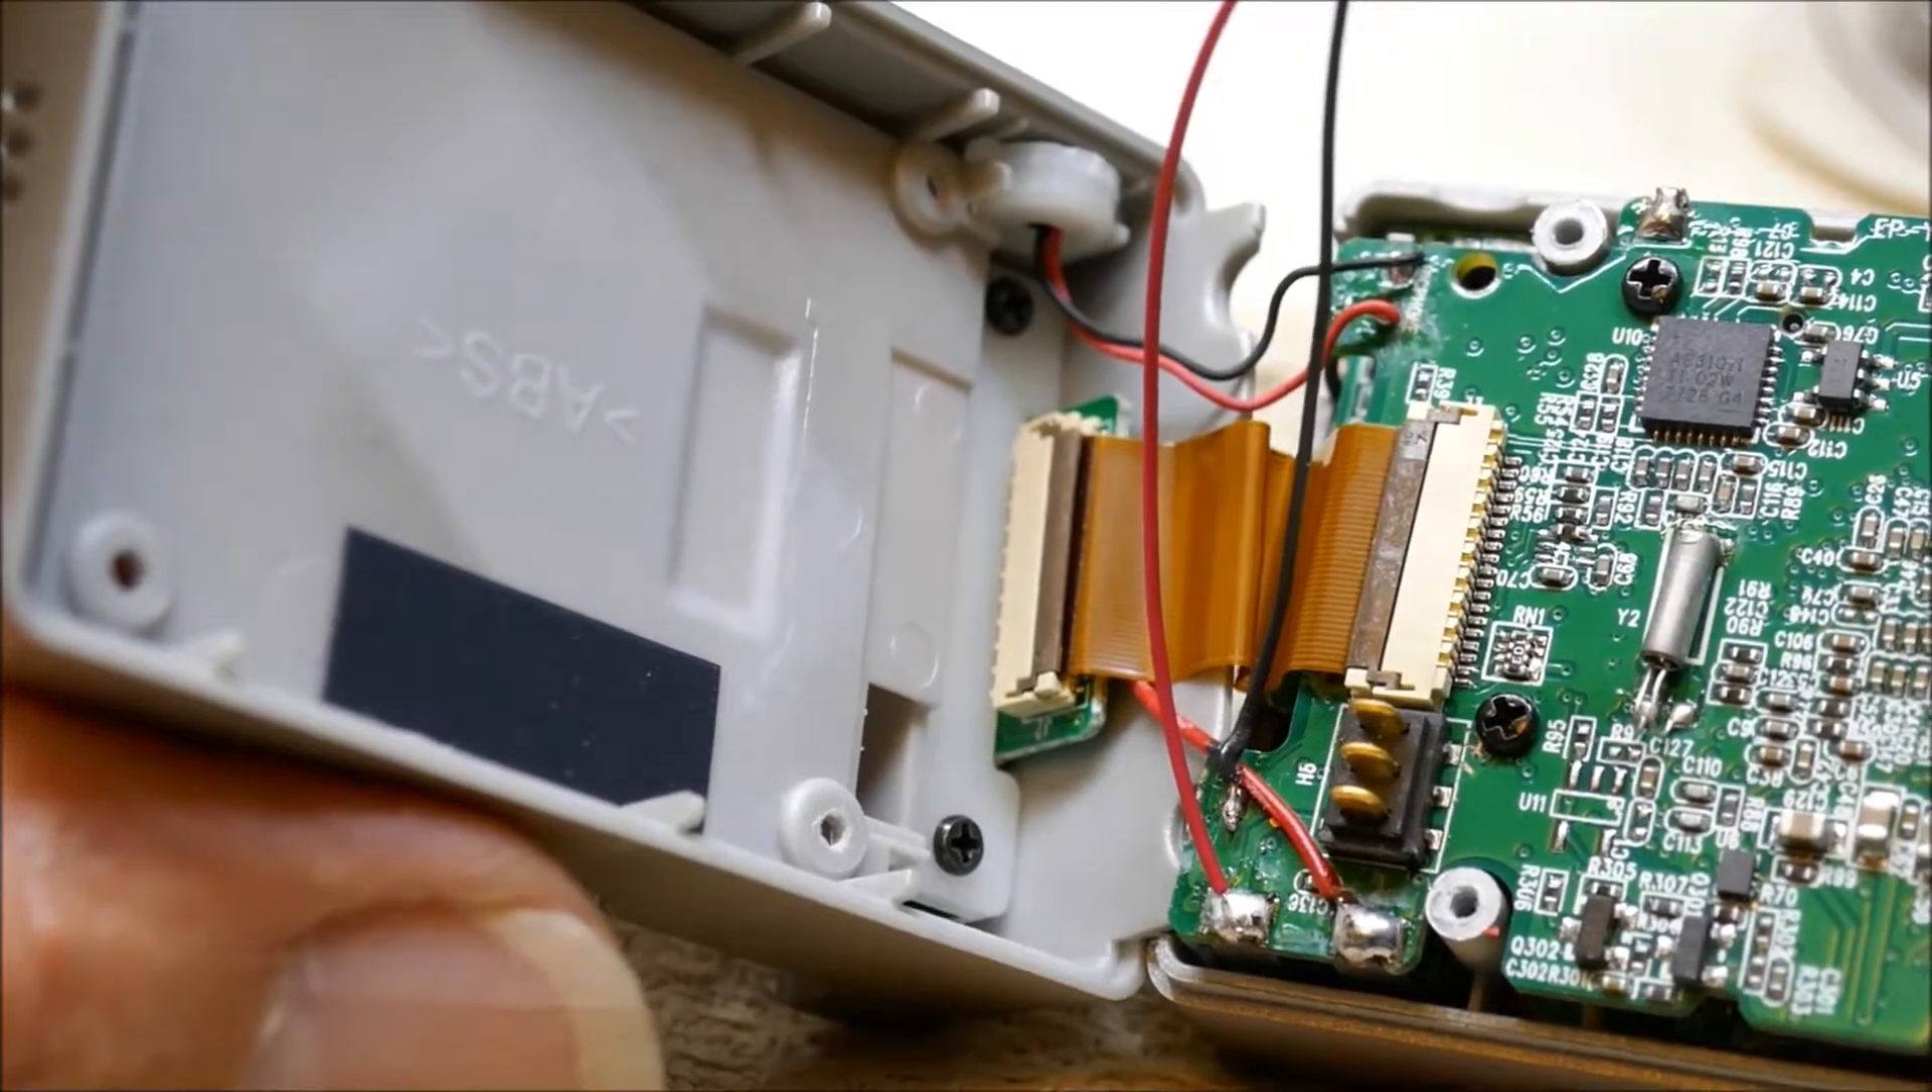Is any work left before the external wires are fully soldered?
No.